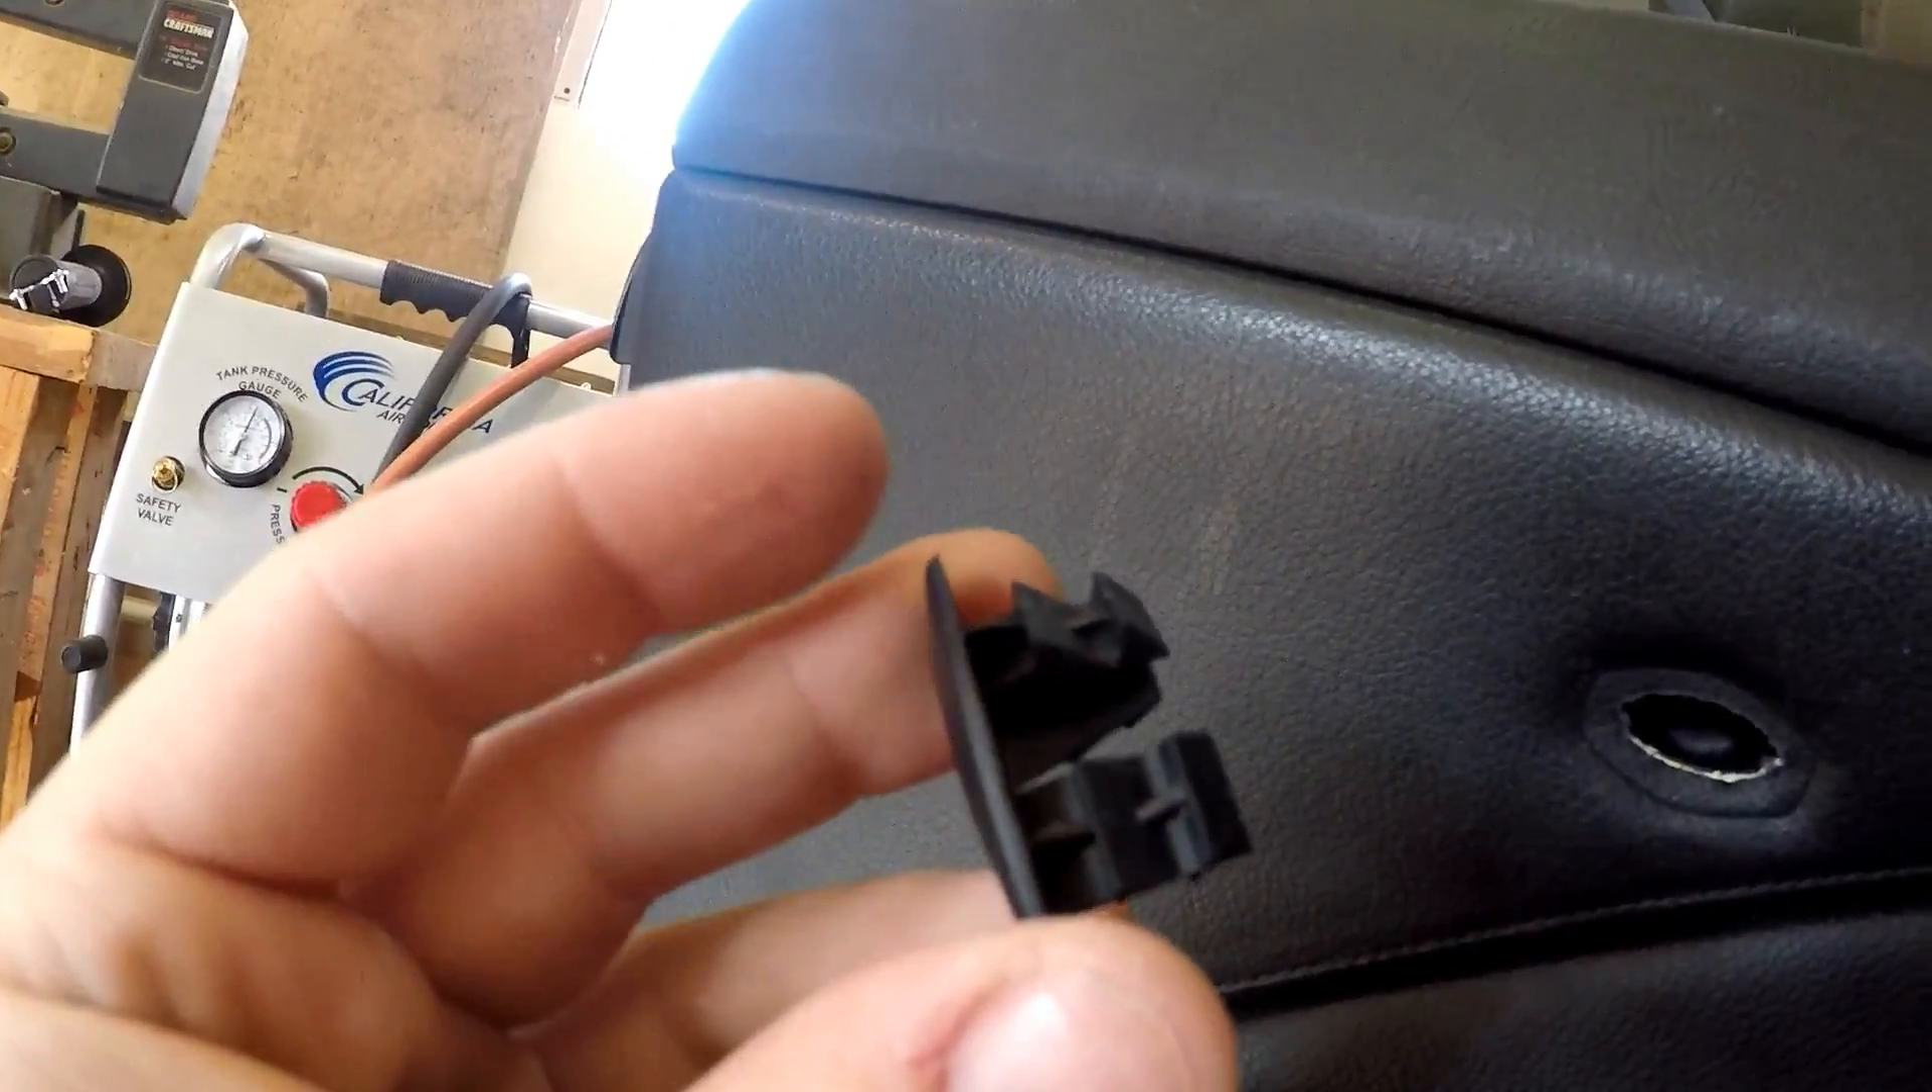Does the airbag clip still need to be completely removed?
No.